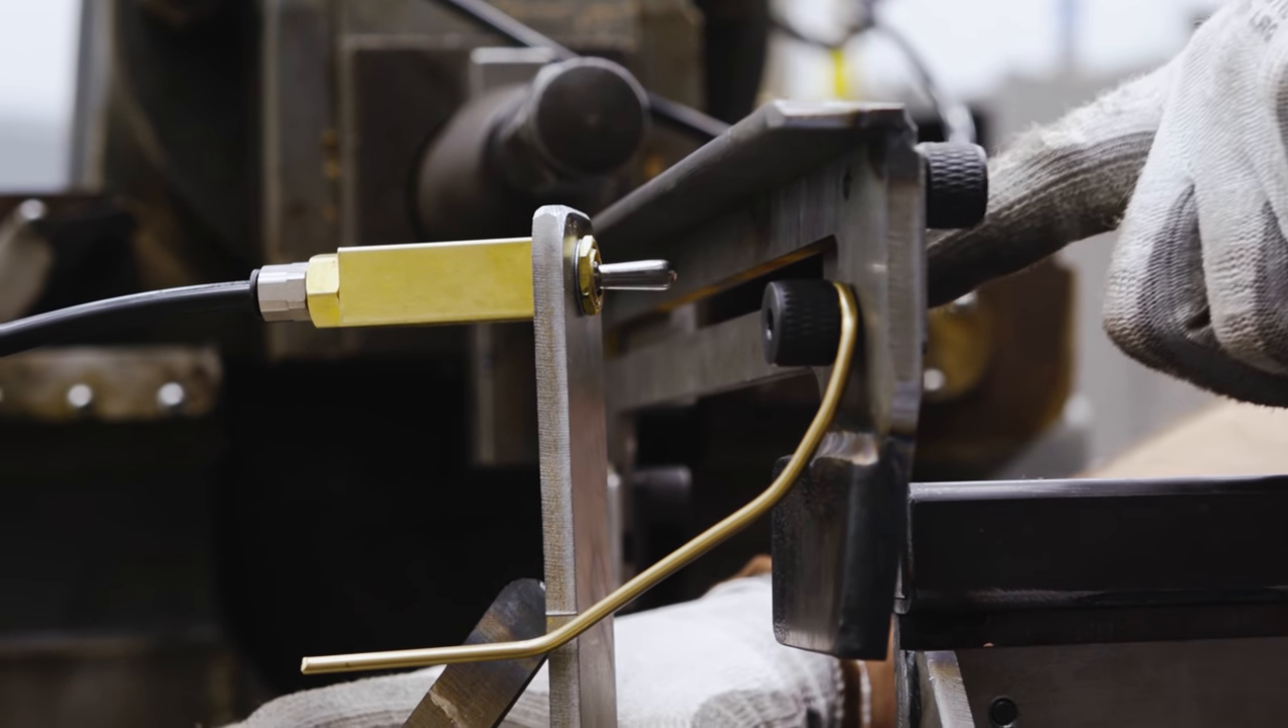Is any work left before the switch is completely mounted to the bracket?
No.